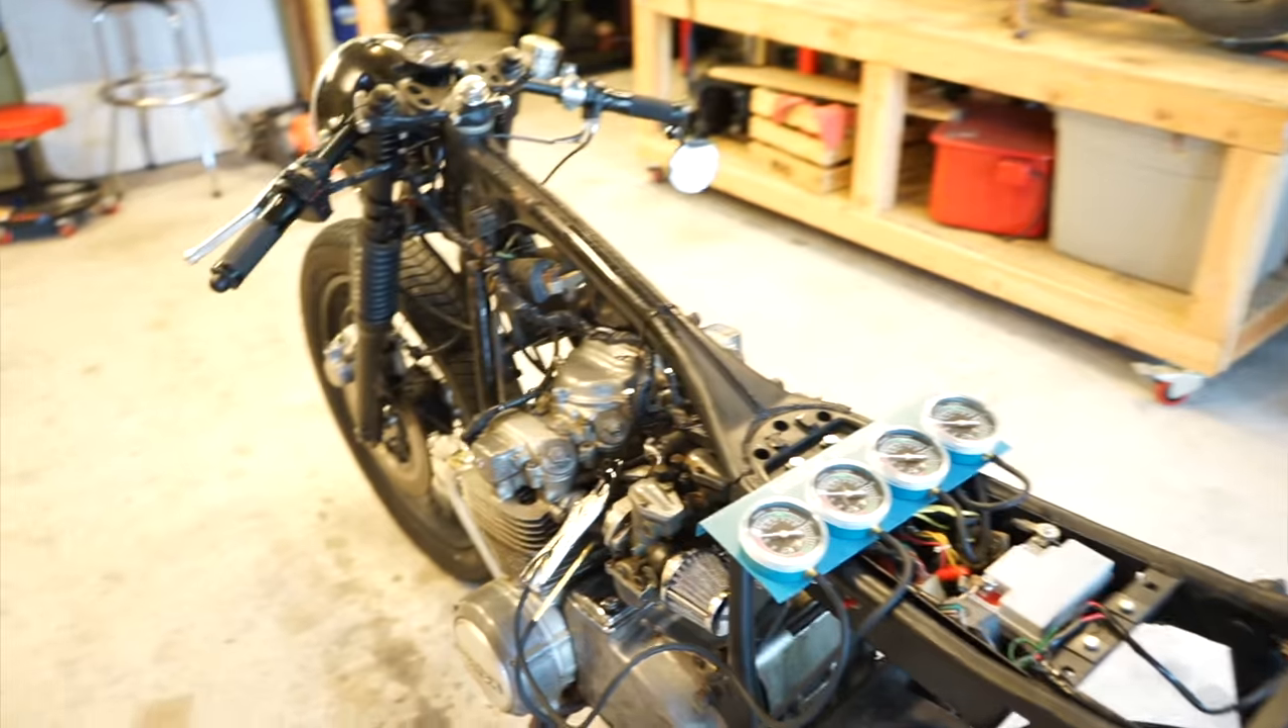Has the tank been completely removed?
Yes.